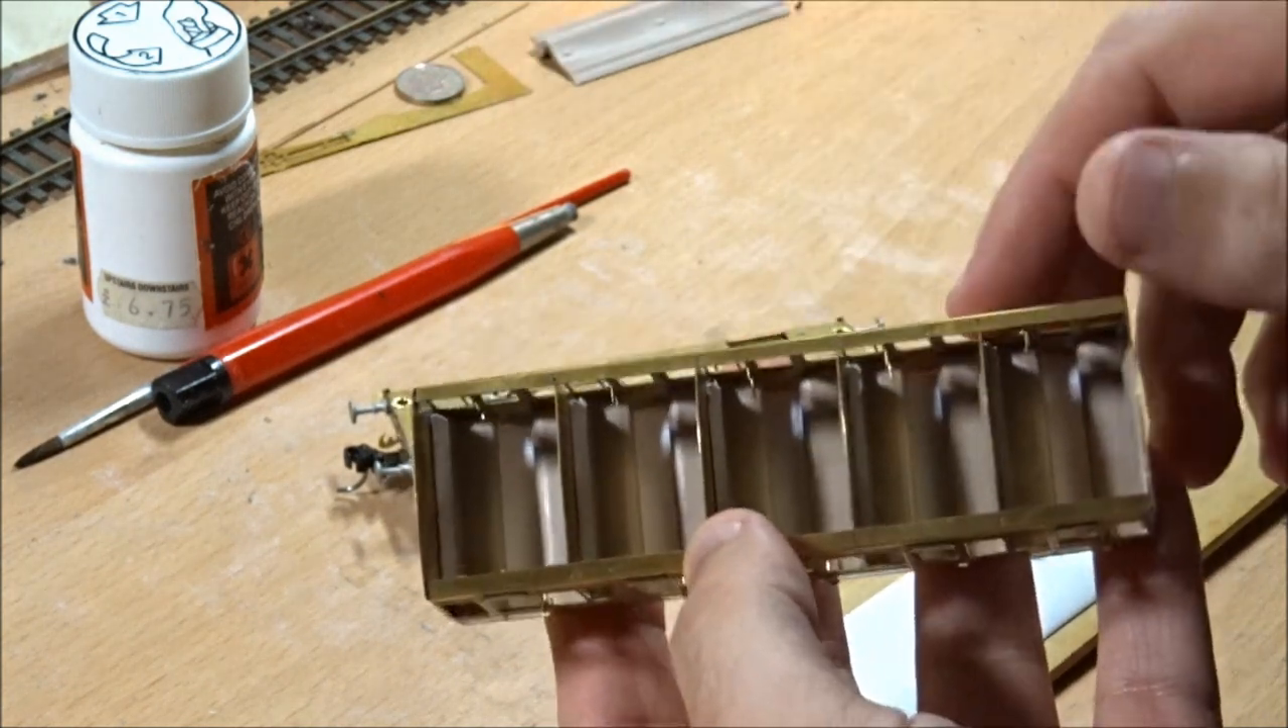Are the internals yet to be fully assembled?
No.